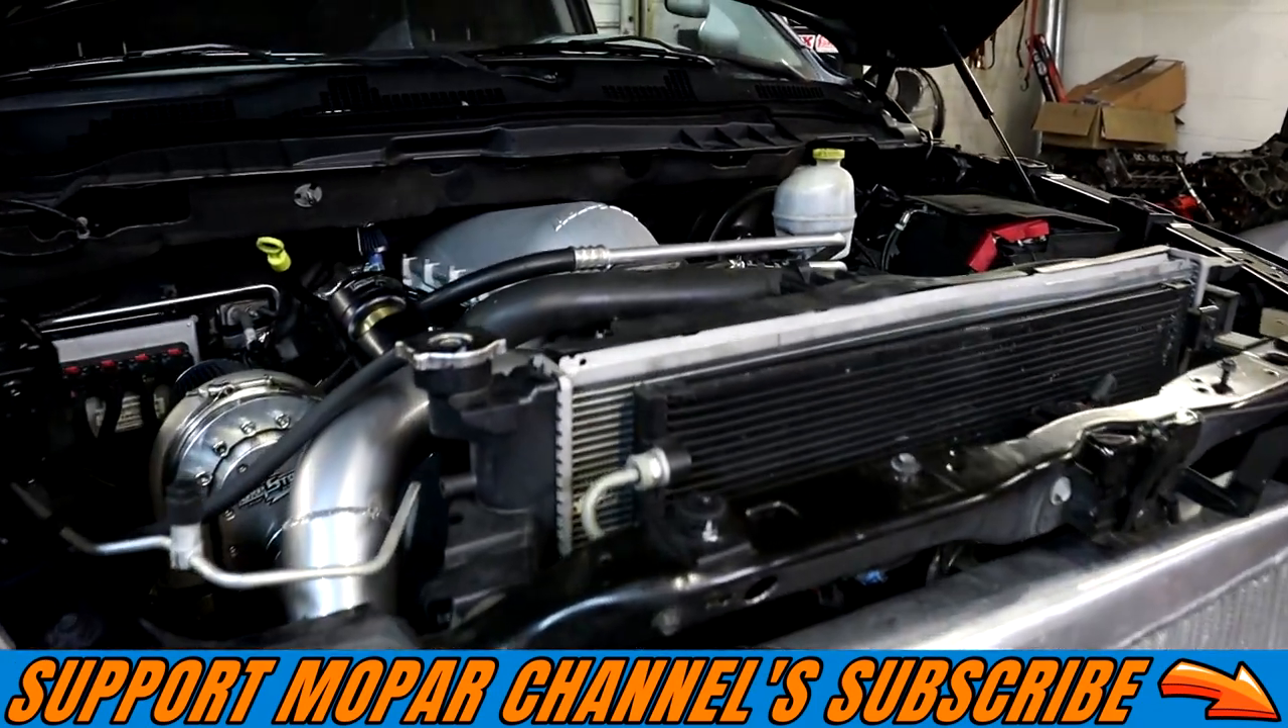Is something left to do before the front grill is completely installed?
Yes.